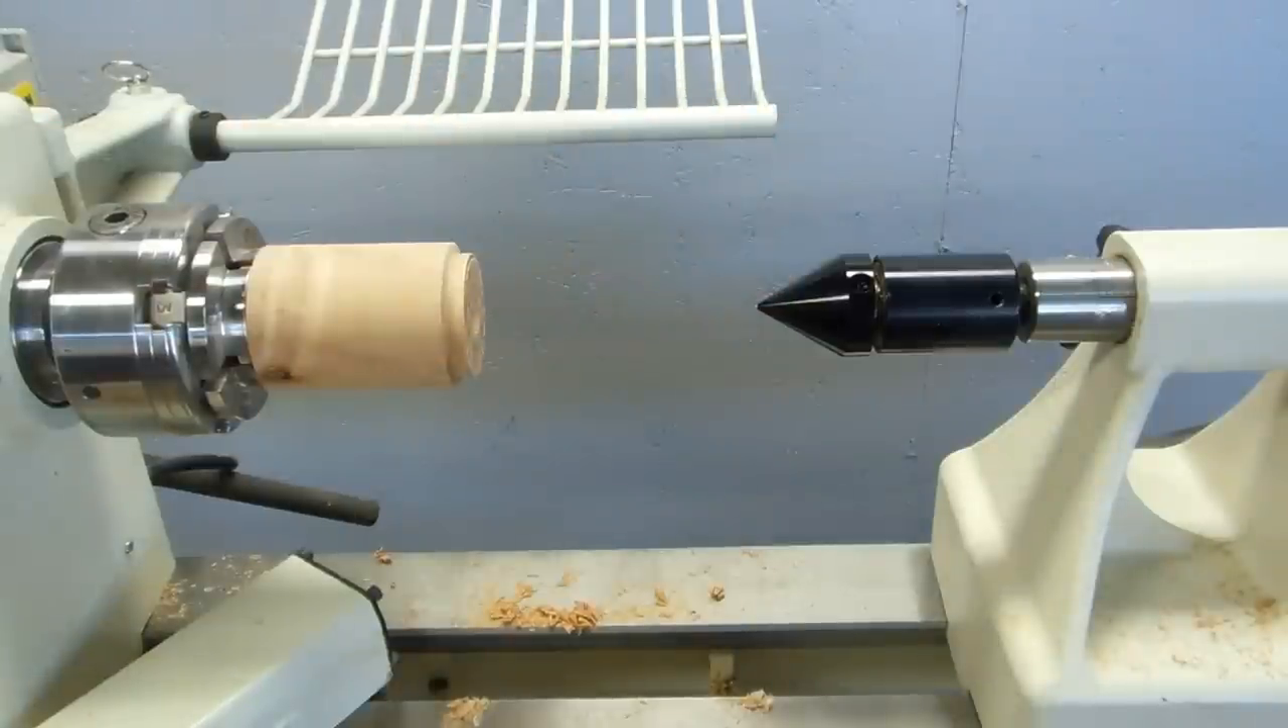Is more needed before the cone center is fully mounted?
No.